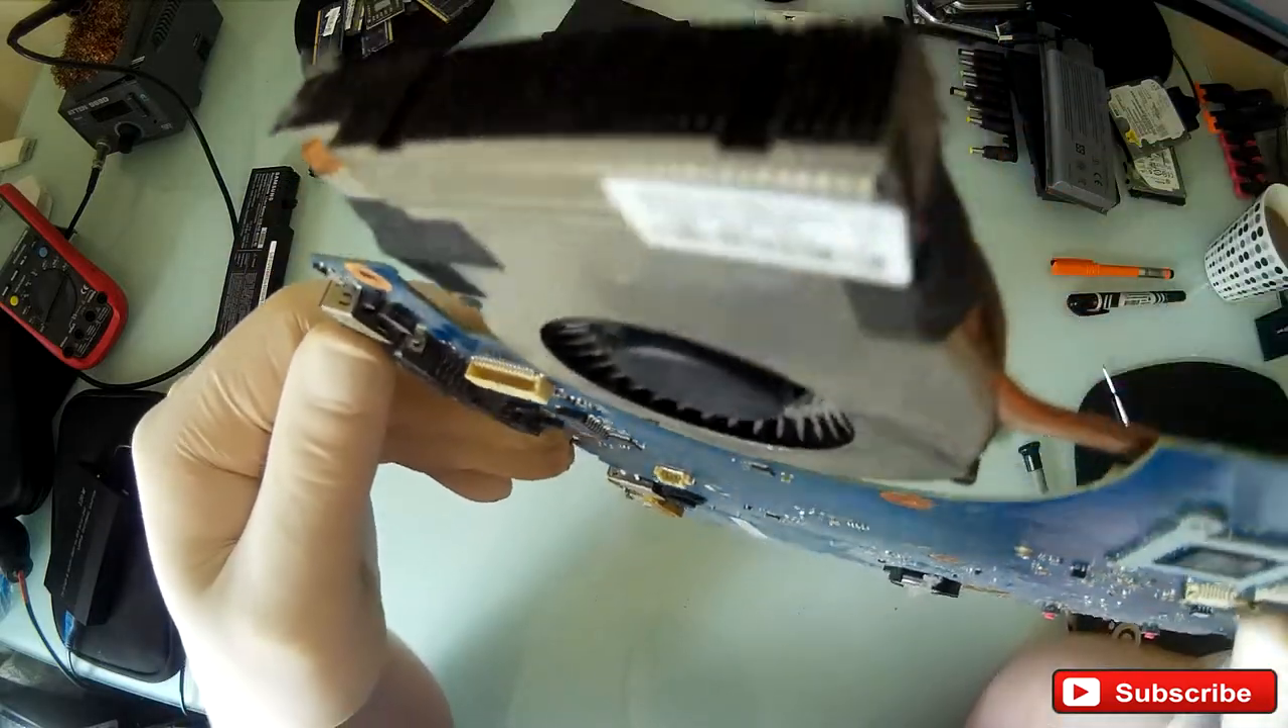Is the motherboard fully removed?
Yes.